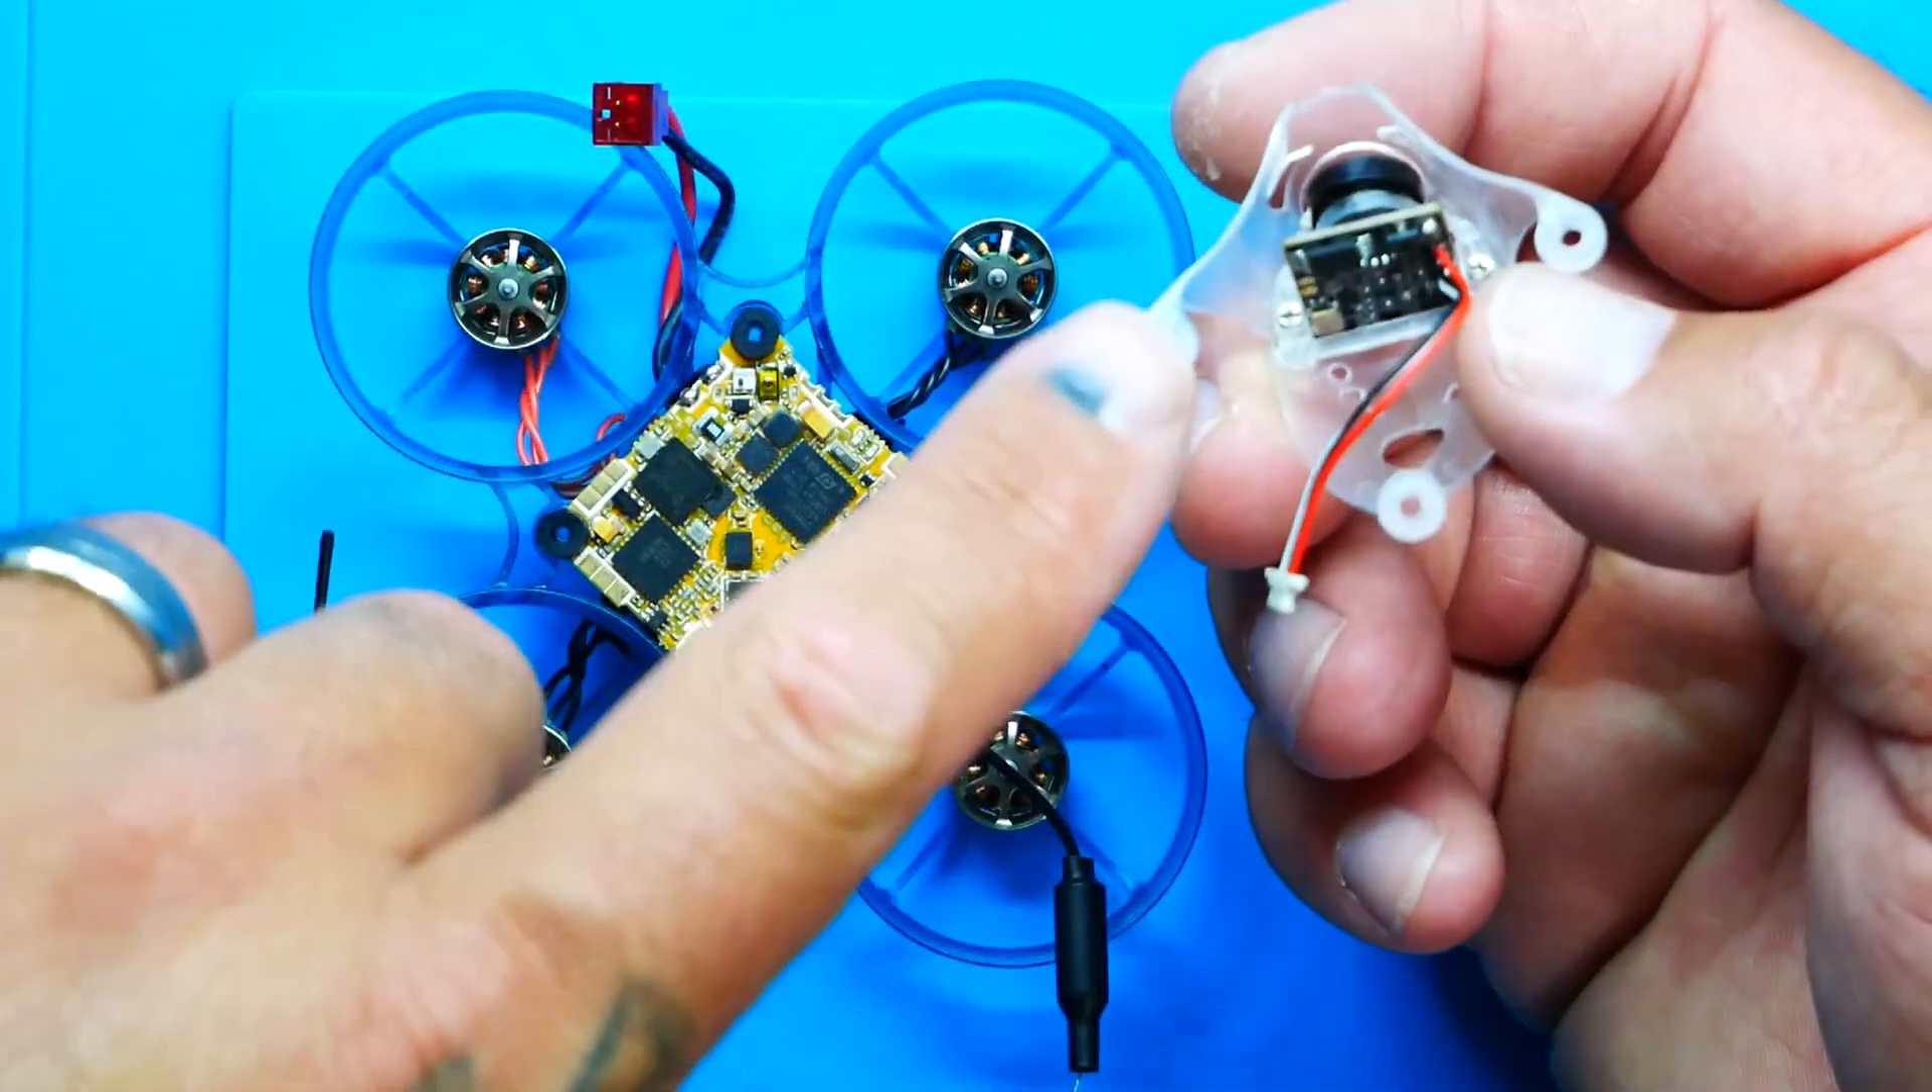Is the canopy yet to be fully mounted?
Yes.